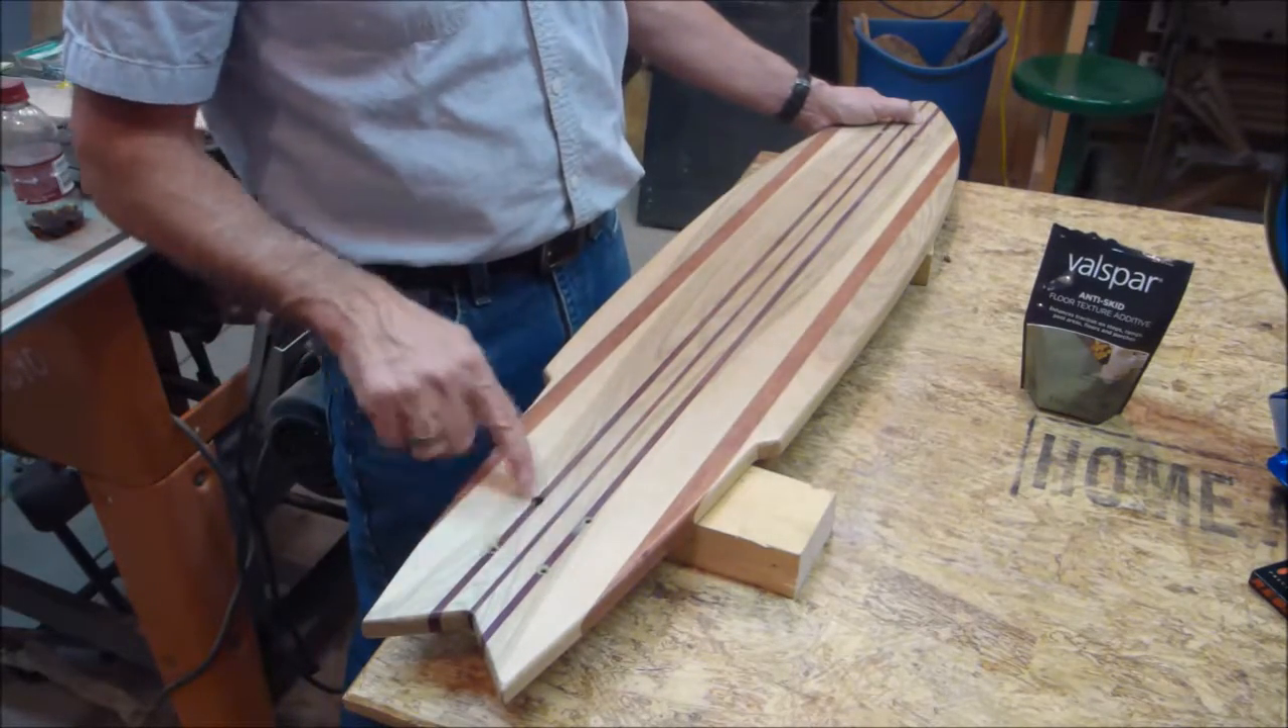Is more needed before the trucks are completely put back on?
Yes.